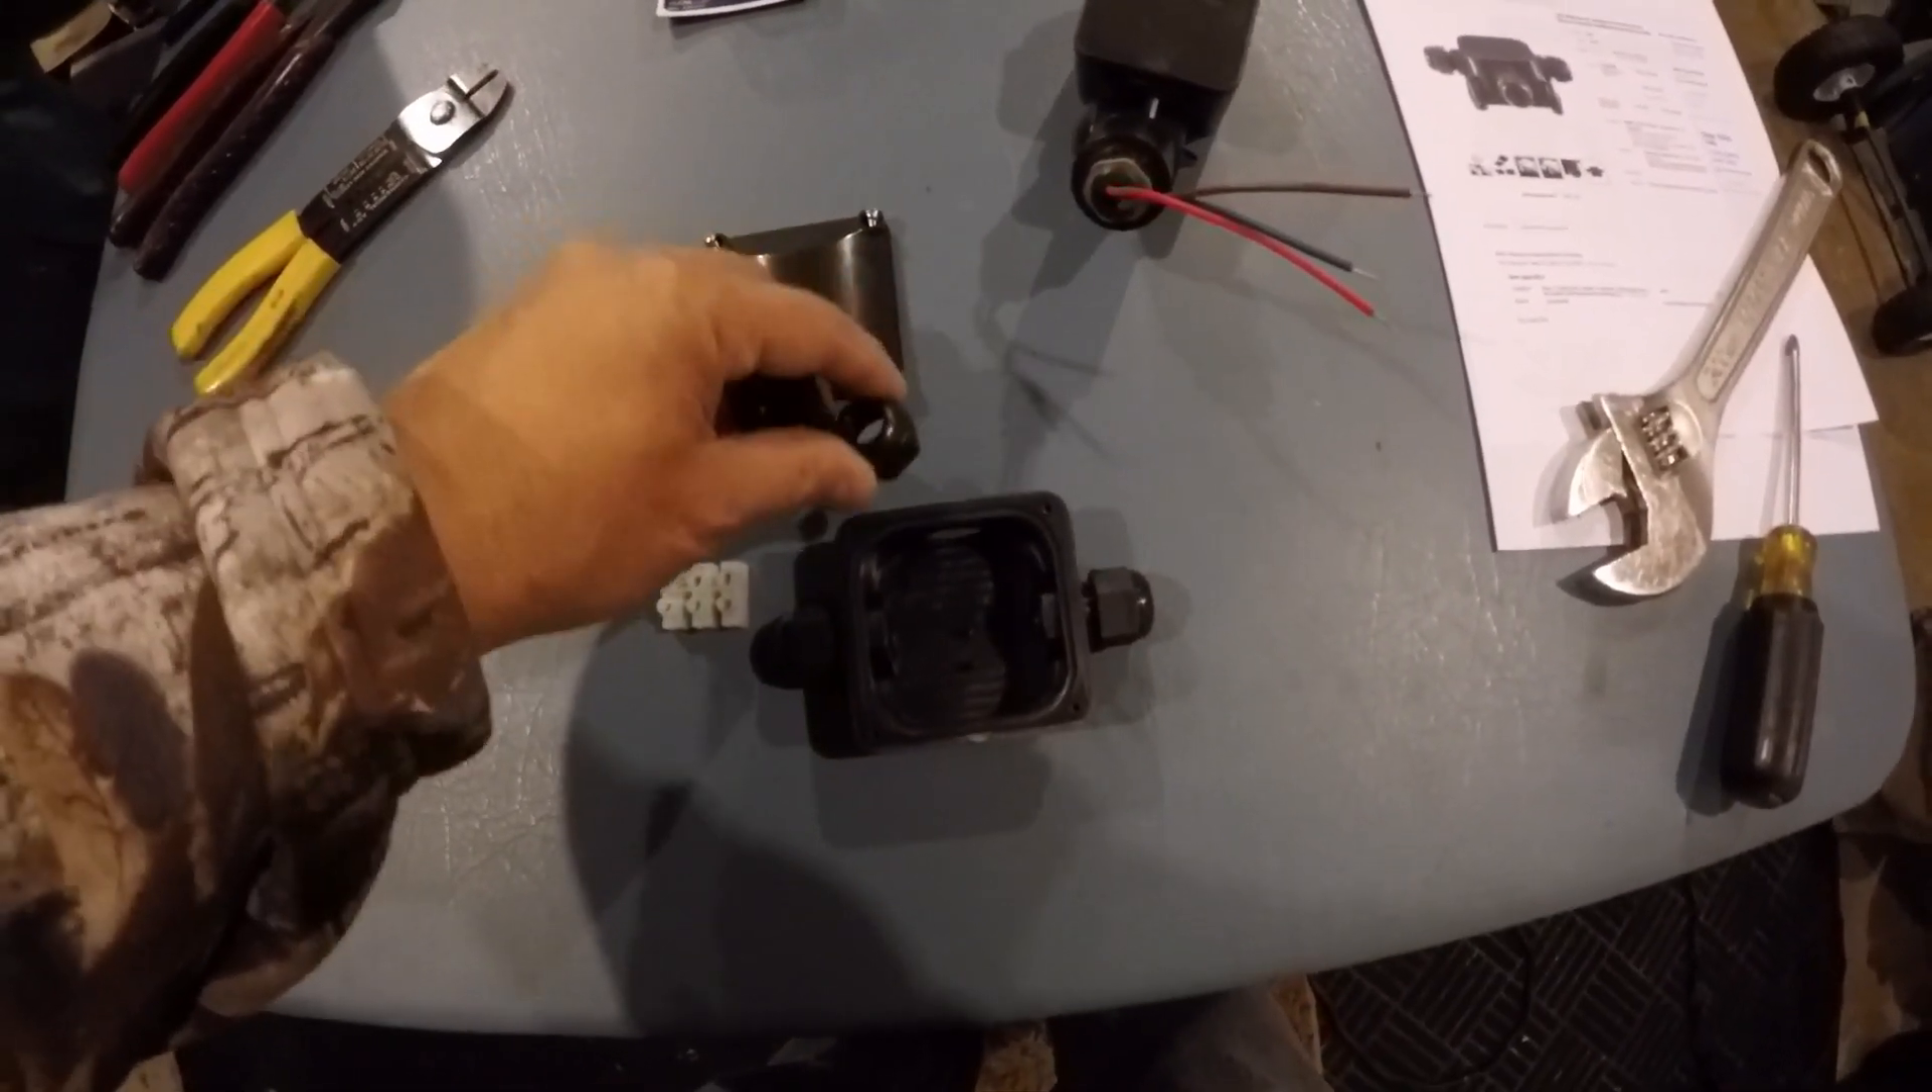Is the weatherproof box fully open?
Yes.